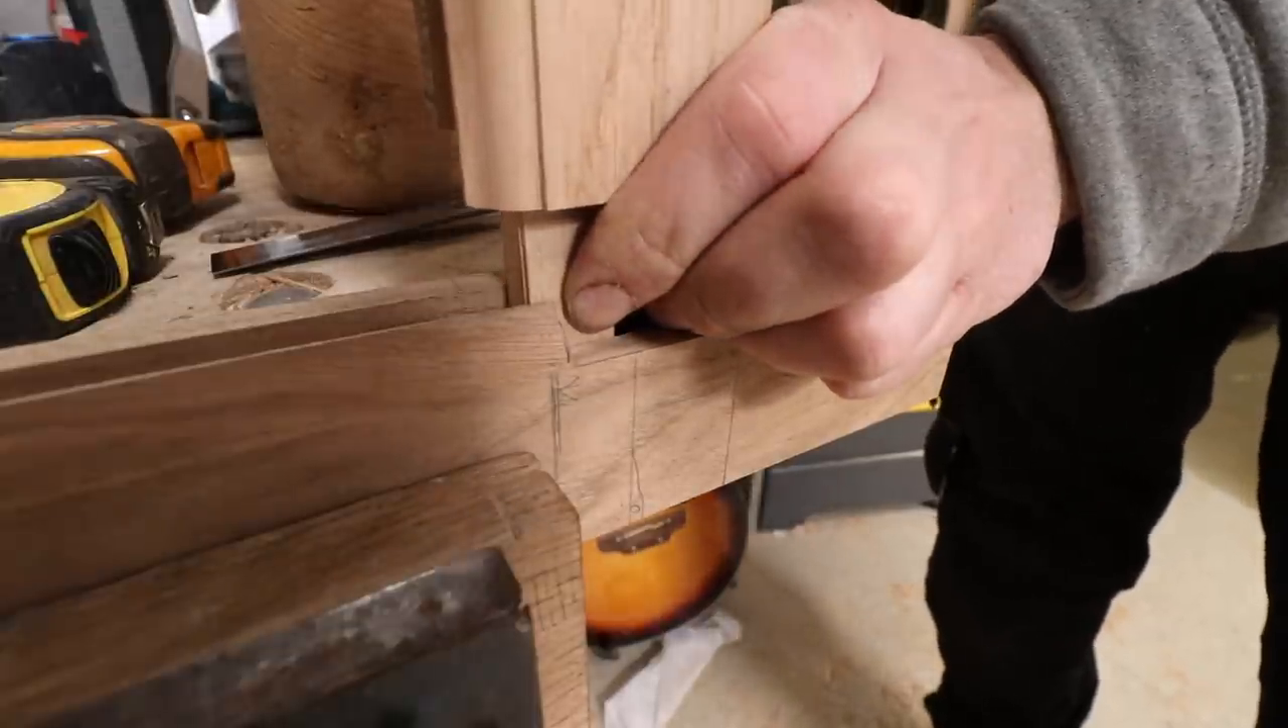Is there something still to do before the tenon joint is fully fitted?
Yes.